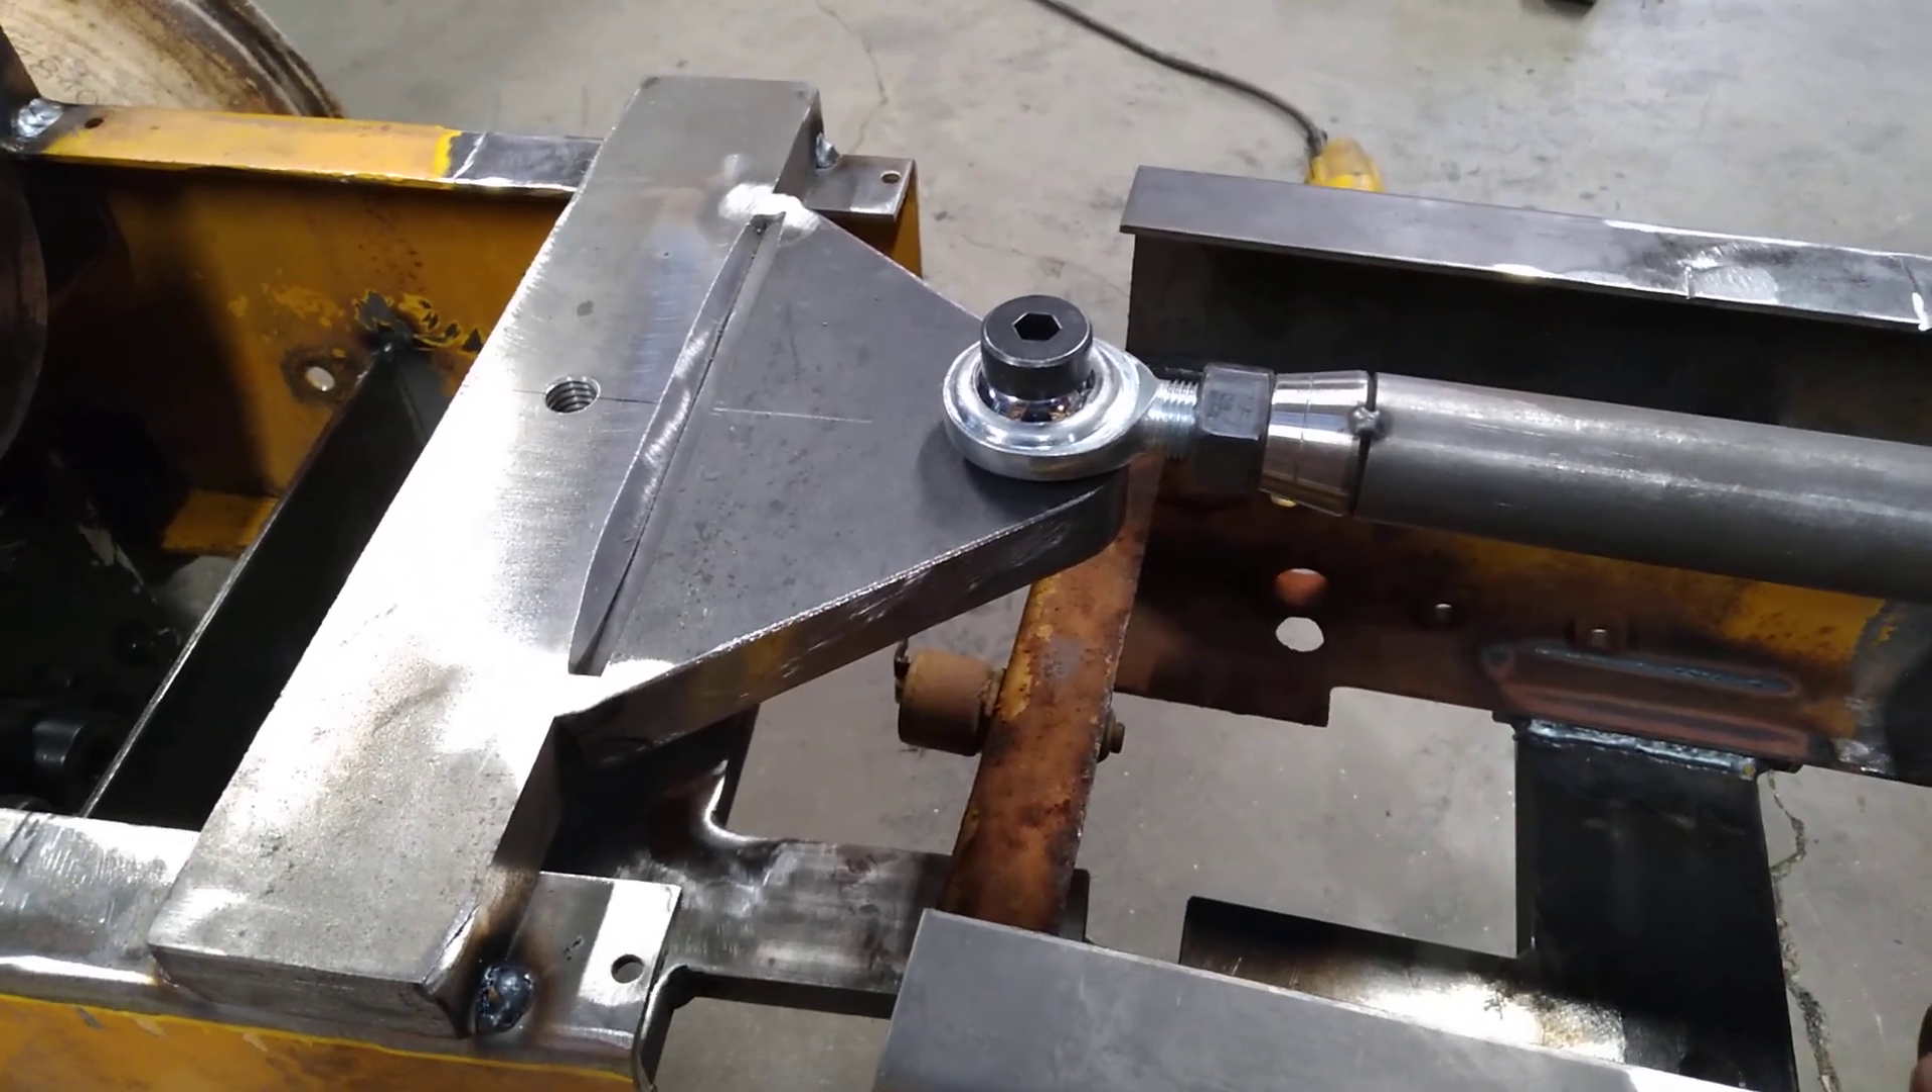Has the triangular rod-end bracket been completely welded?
No.